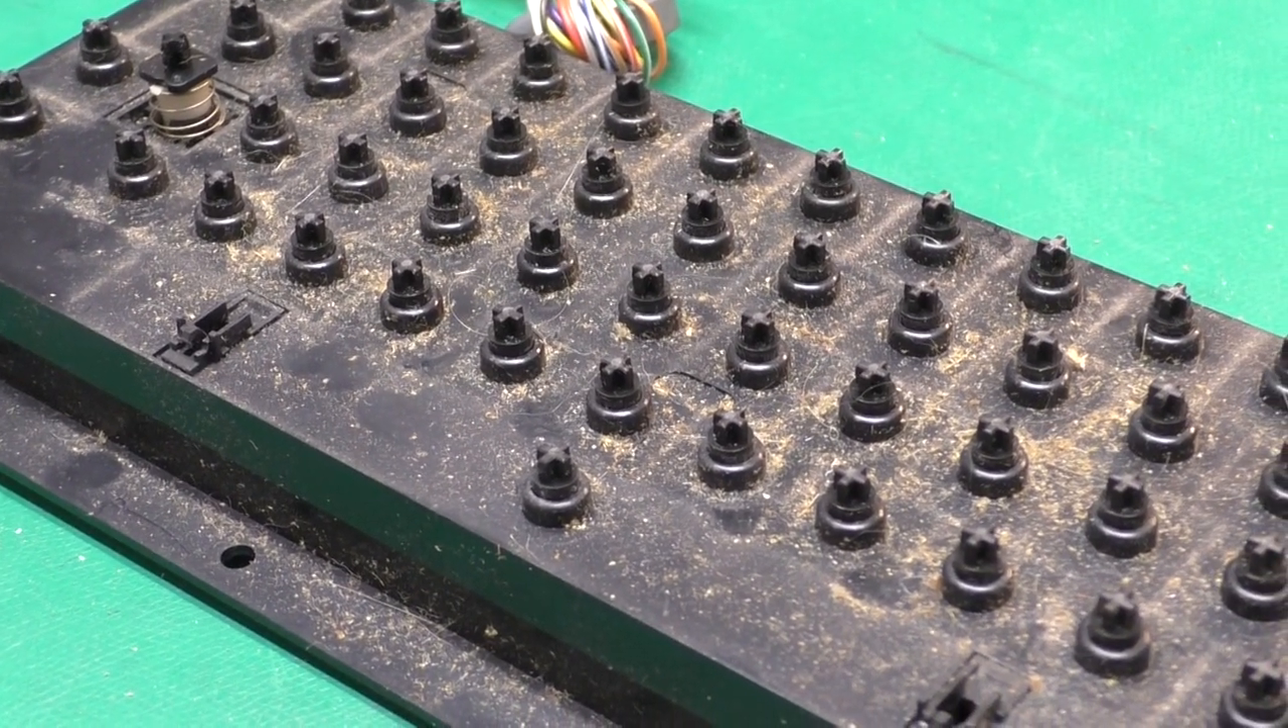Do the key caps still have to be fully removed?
No.